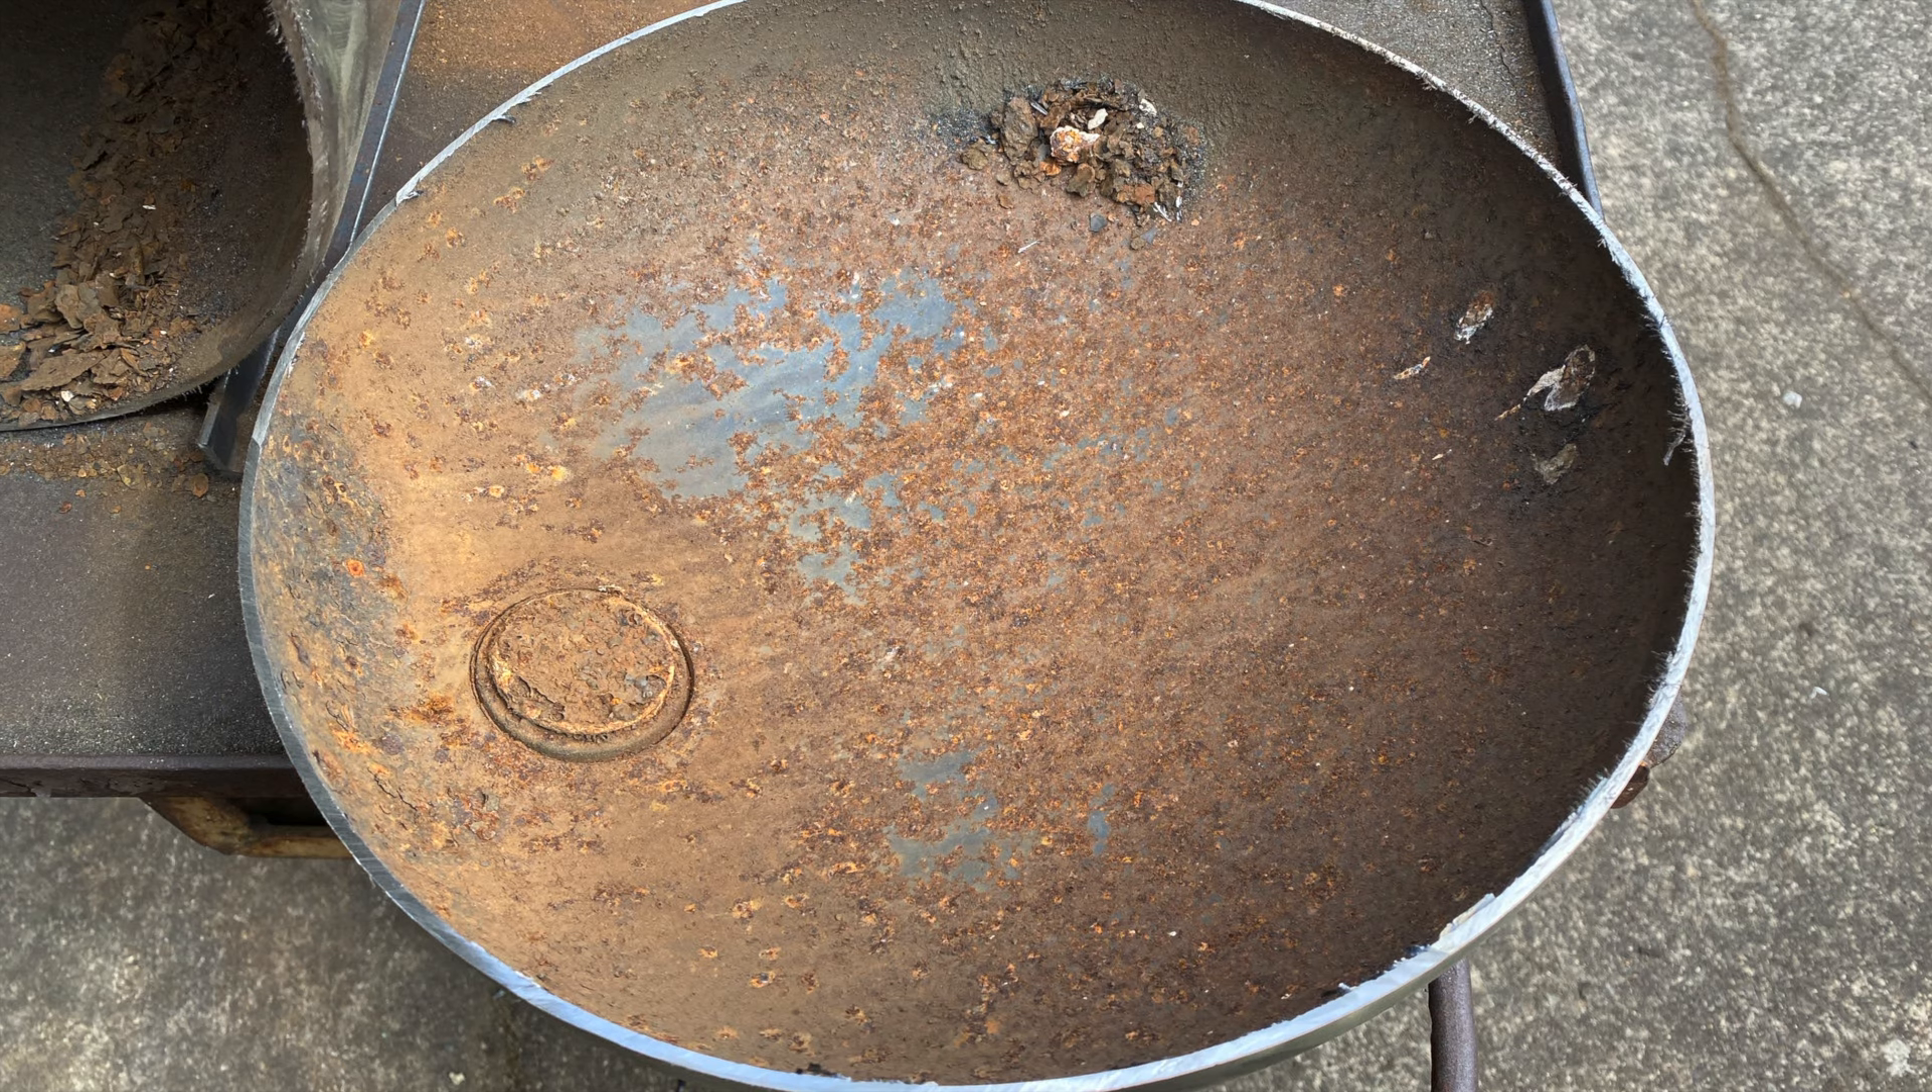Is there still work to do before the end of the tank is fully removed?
No.